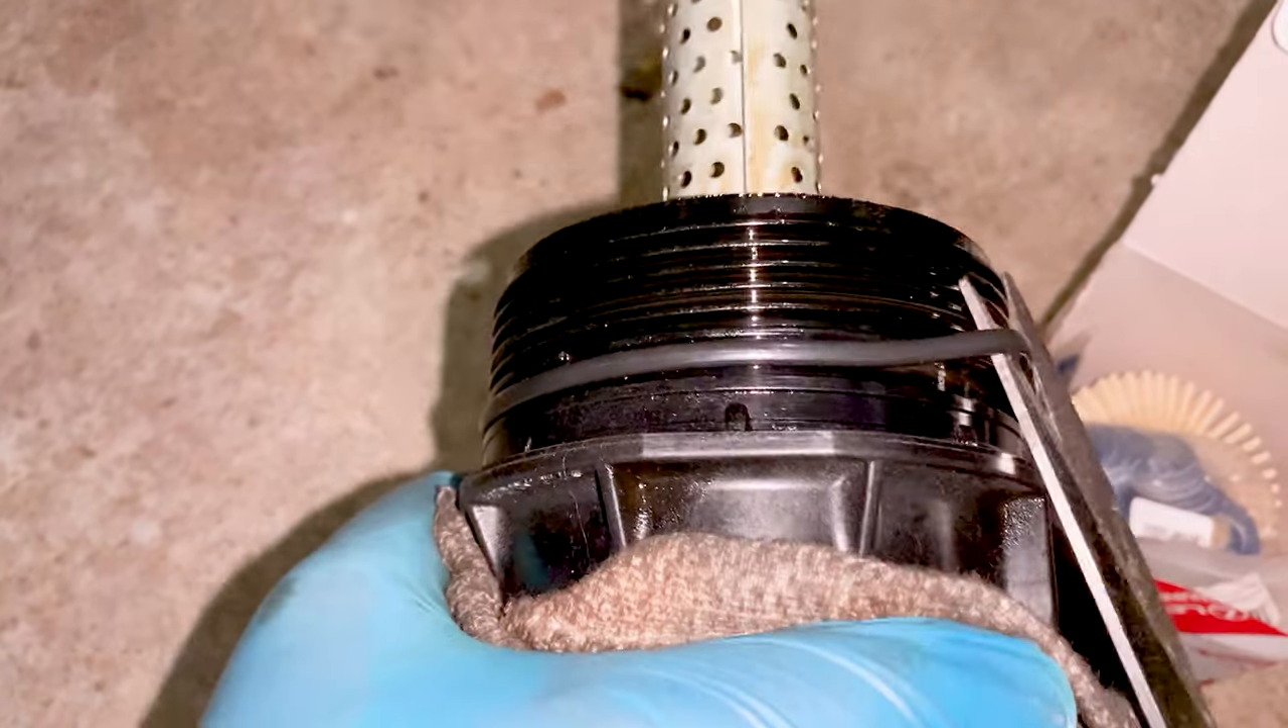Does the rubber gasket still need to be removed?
Yes.